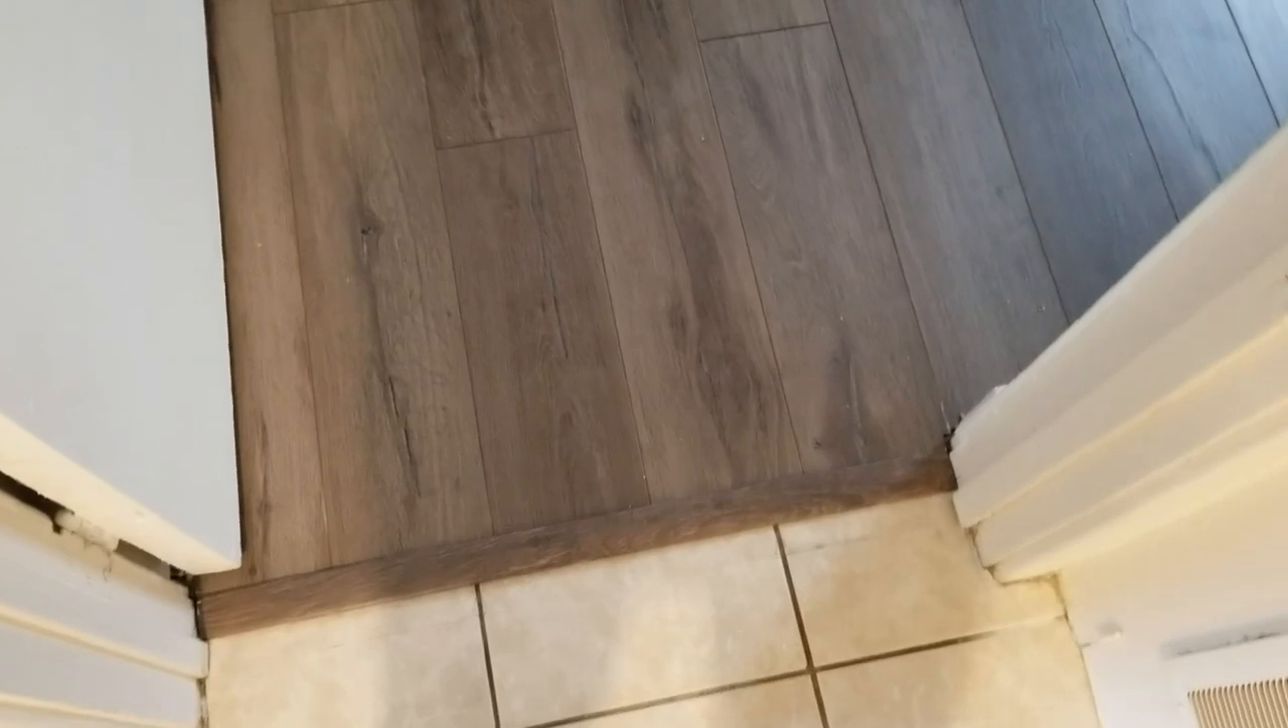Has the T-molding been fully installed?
Yes.